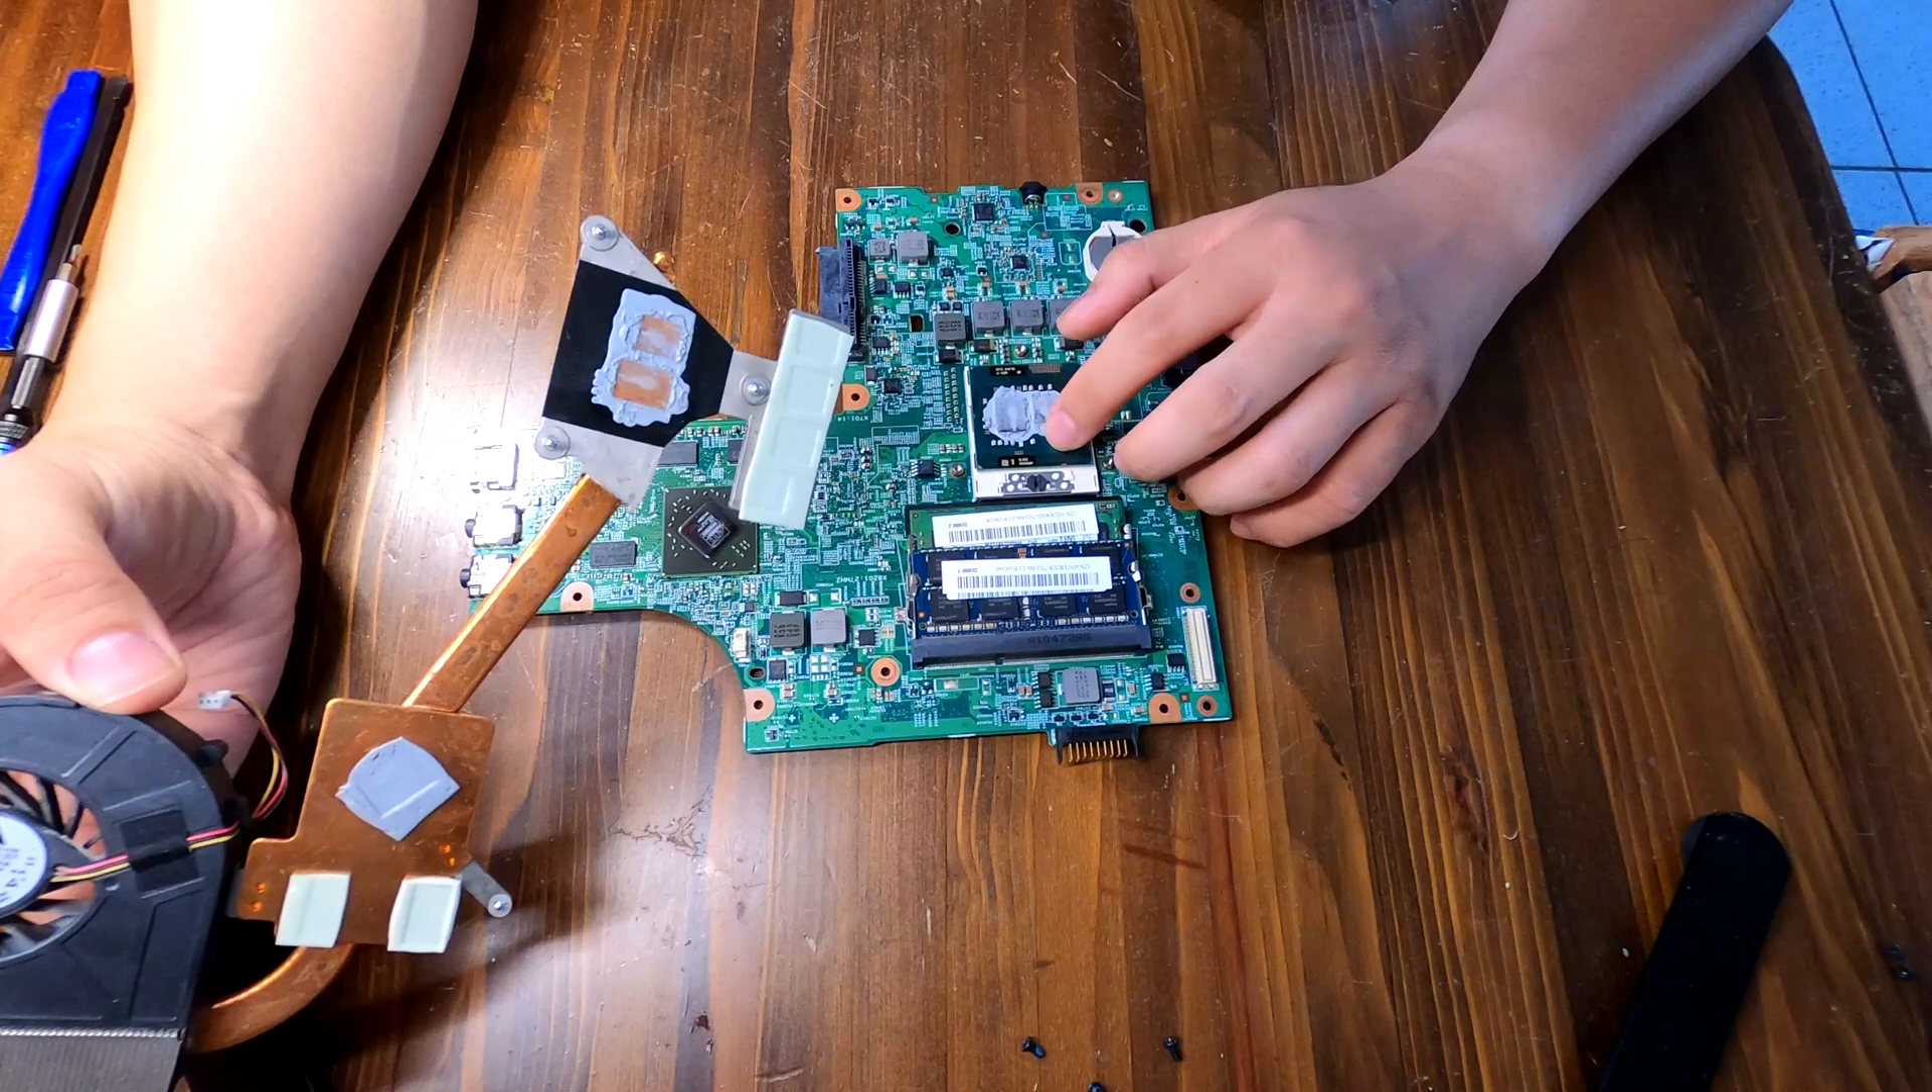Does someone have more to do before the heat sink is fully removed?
No.